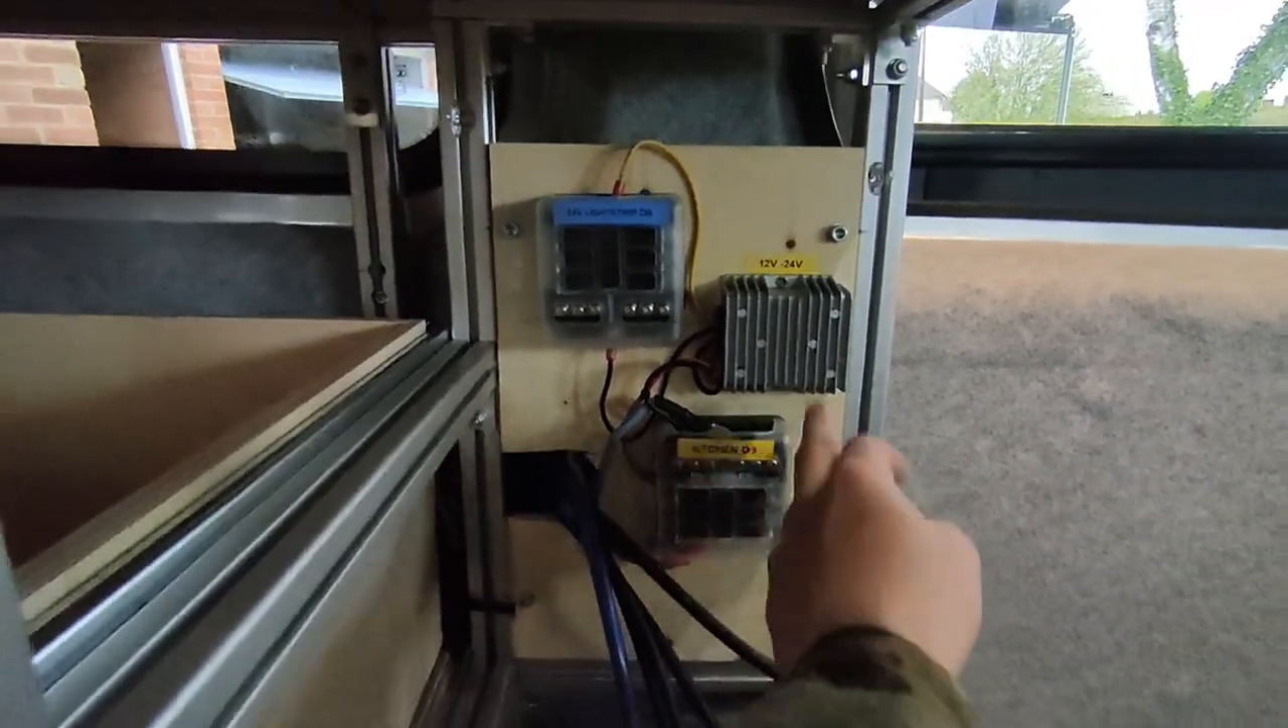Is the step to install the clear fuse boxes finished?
Yes.